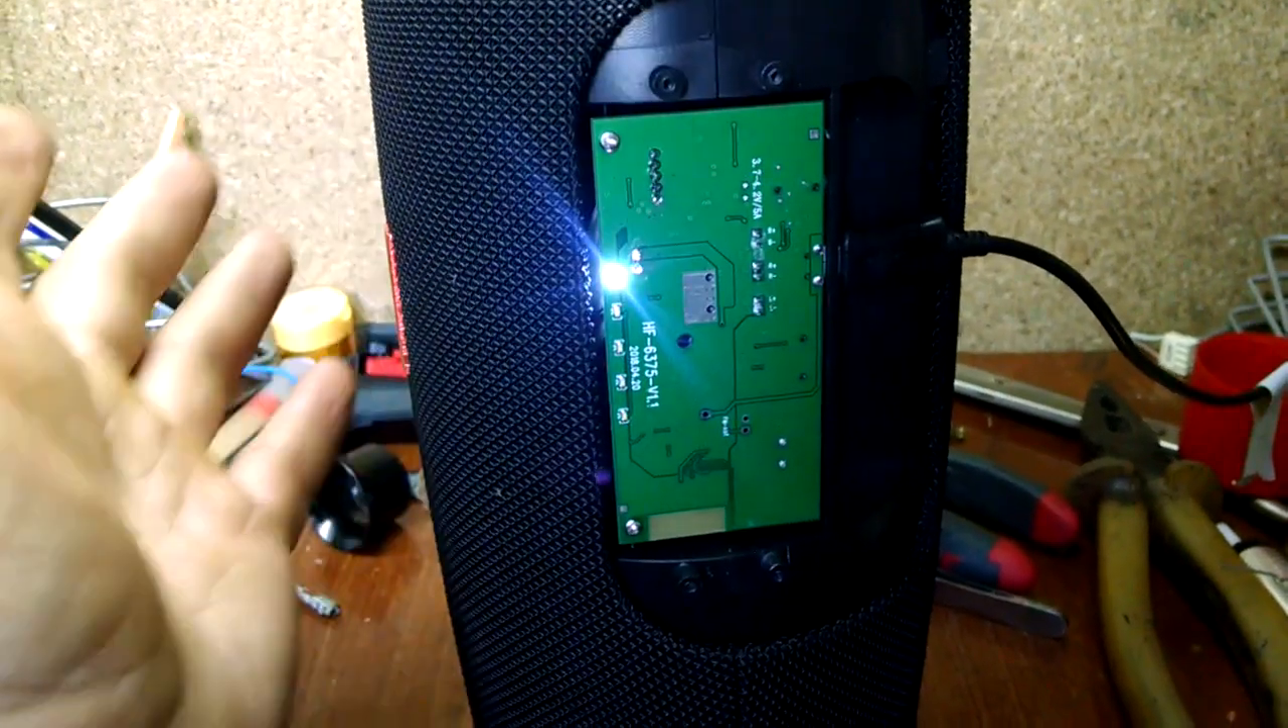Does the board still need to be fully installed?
No.